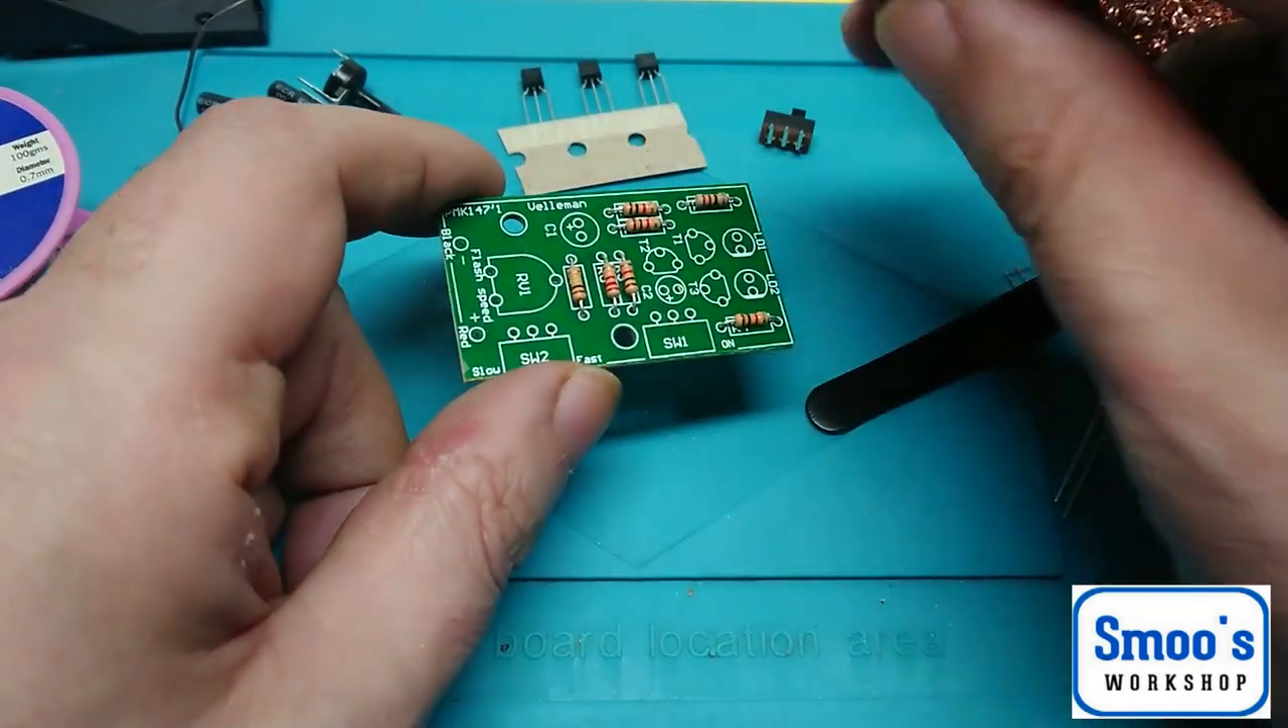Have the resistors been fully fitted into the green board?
Yes.